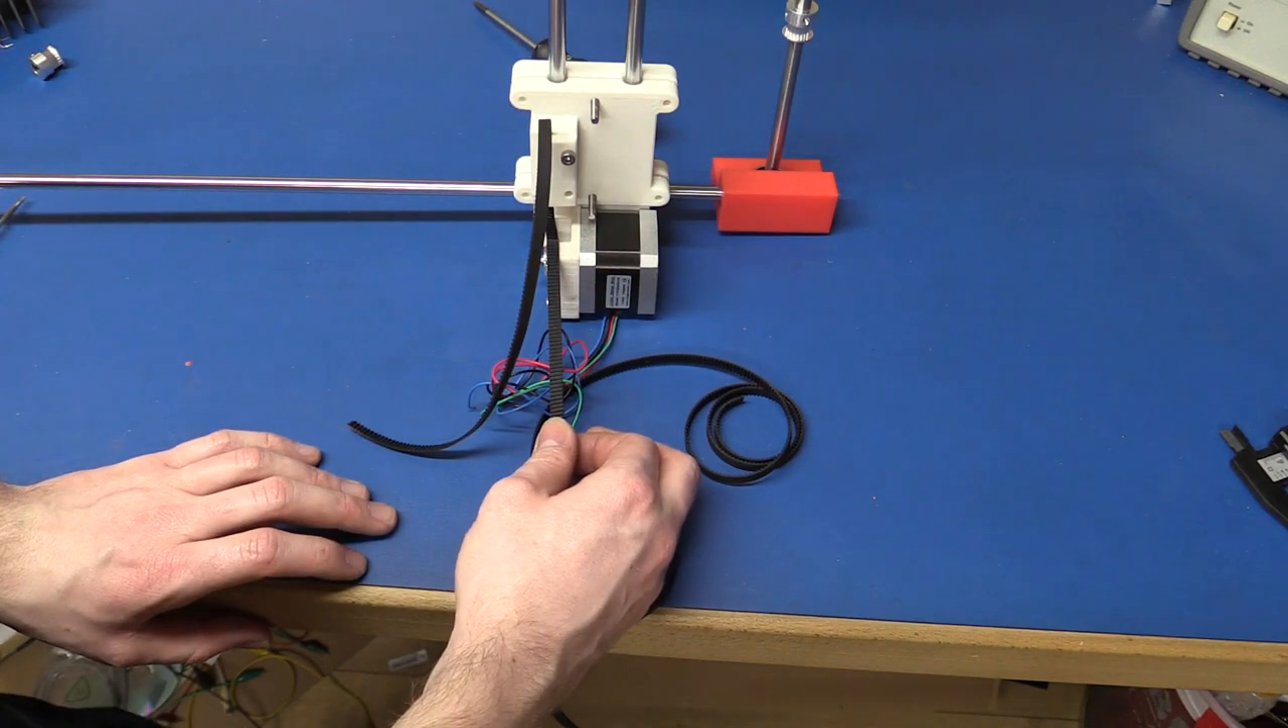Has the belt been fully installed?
No.